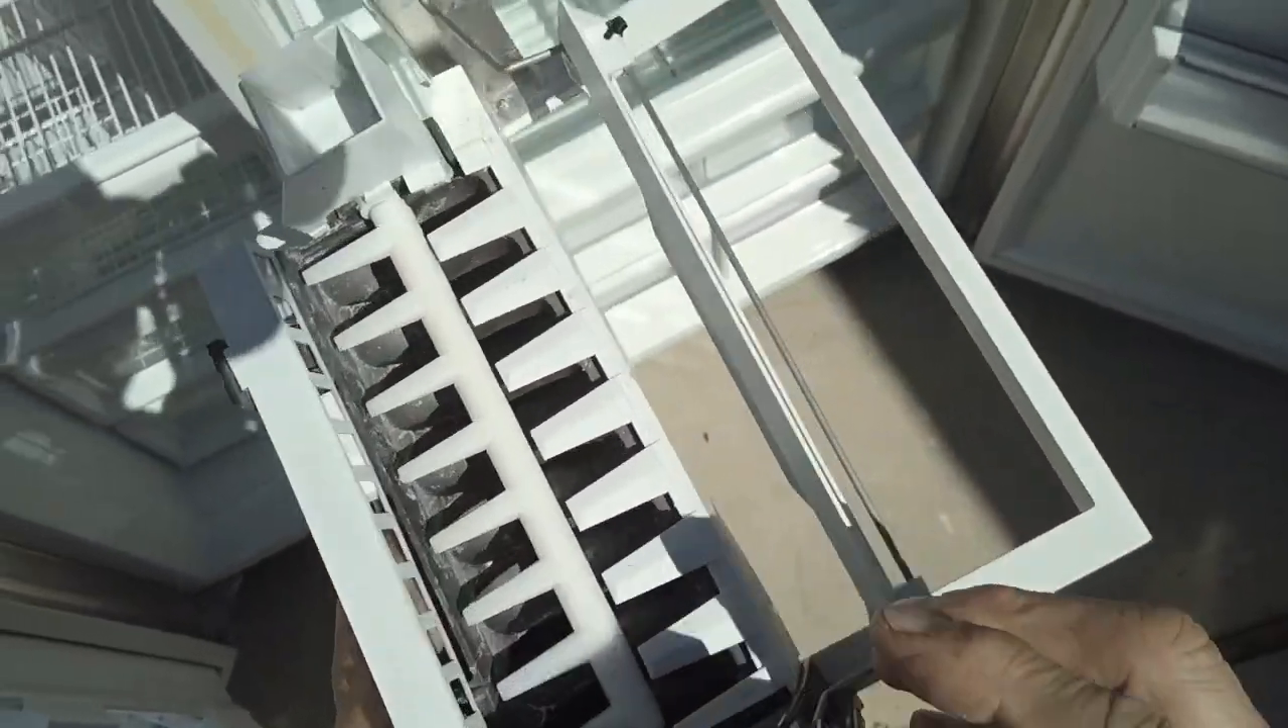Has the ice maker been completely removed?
Yes.